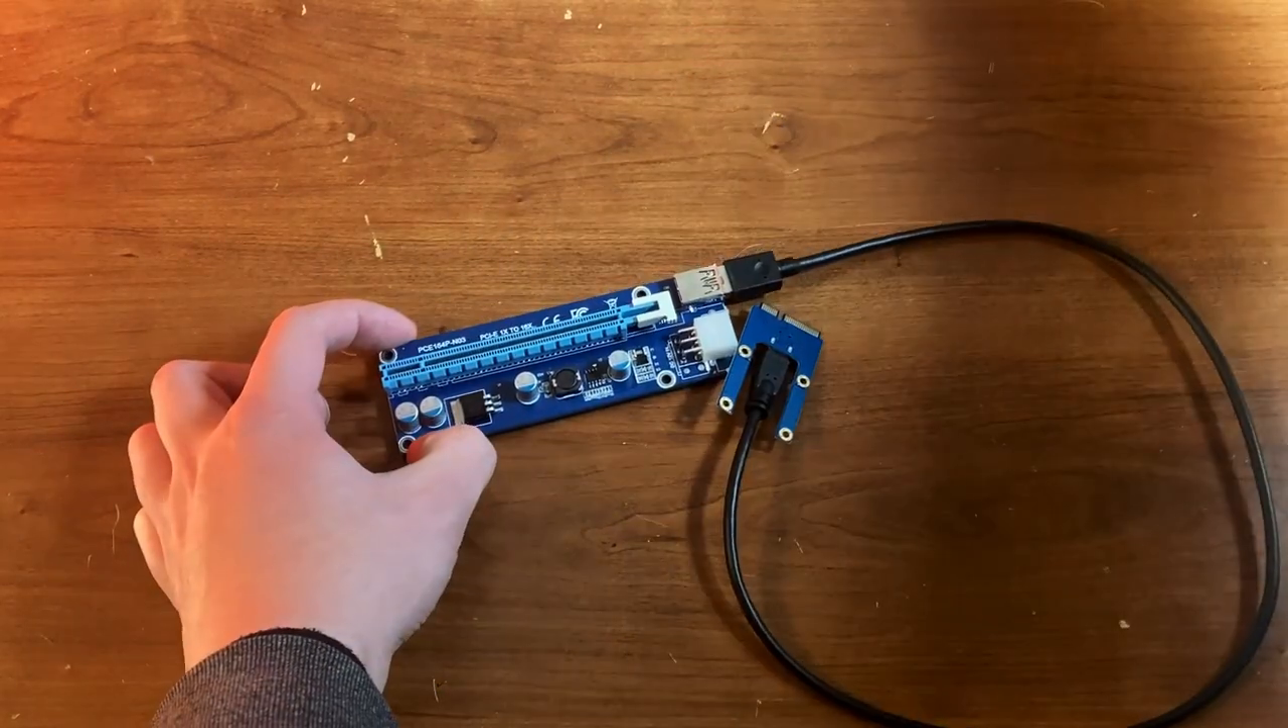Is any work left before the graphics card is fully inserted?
Yes.